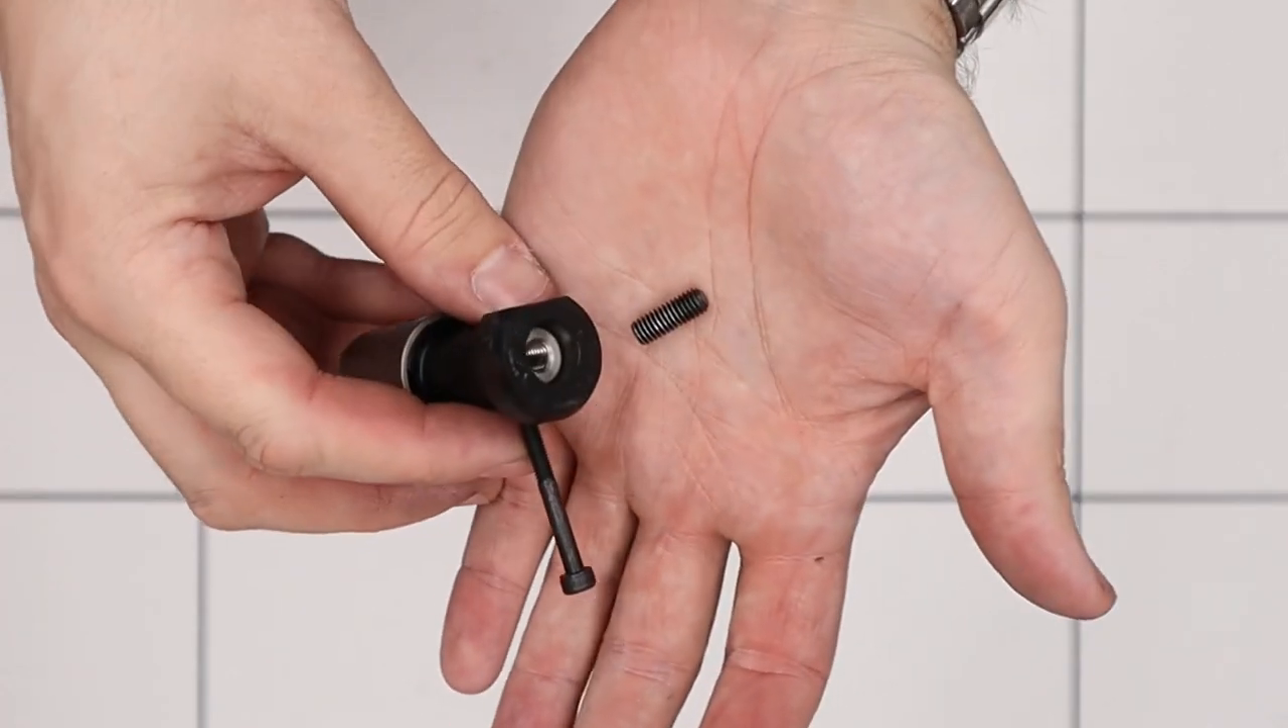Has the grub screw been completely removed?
Yes.